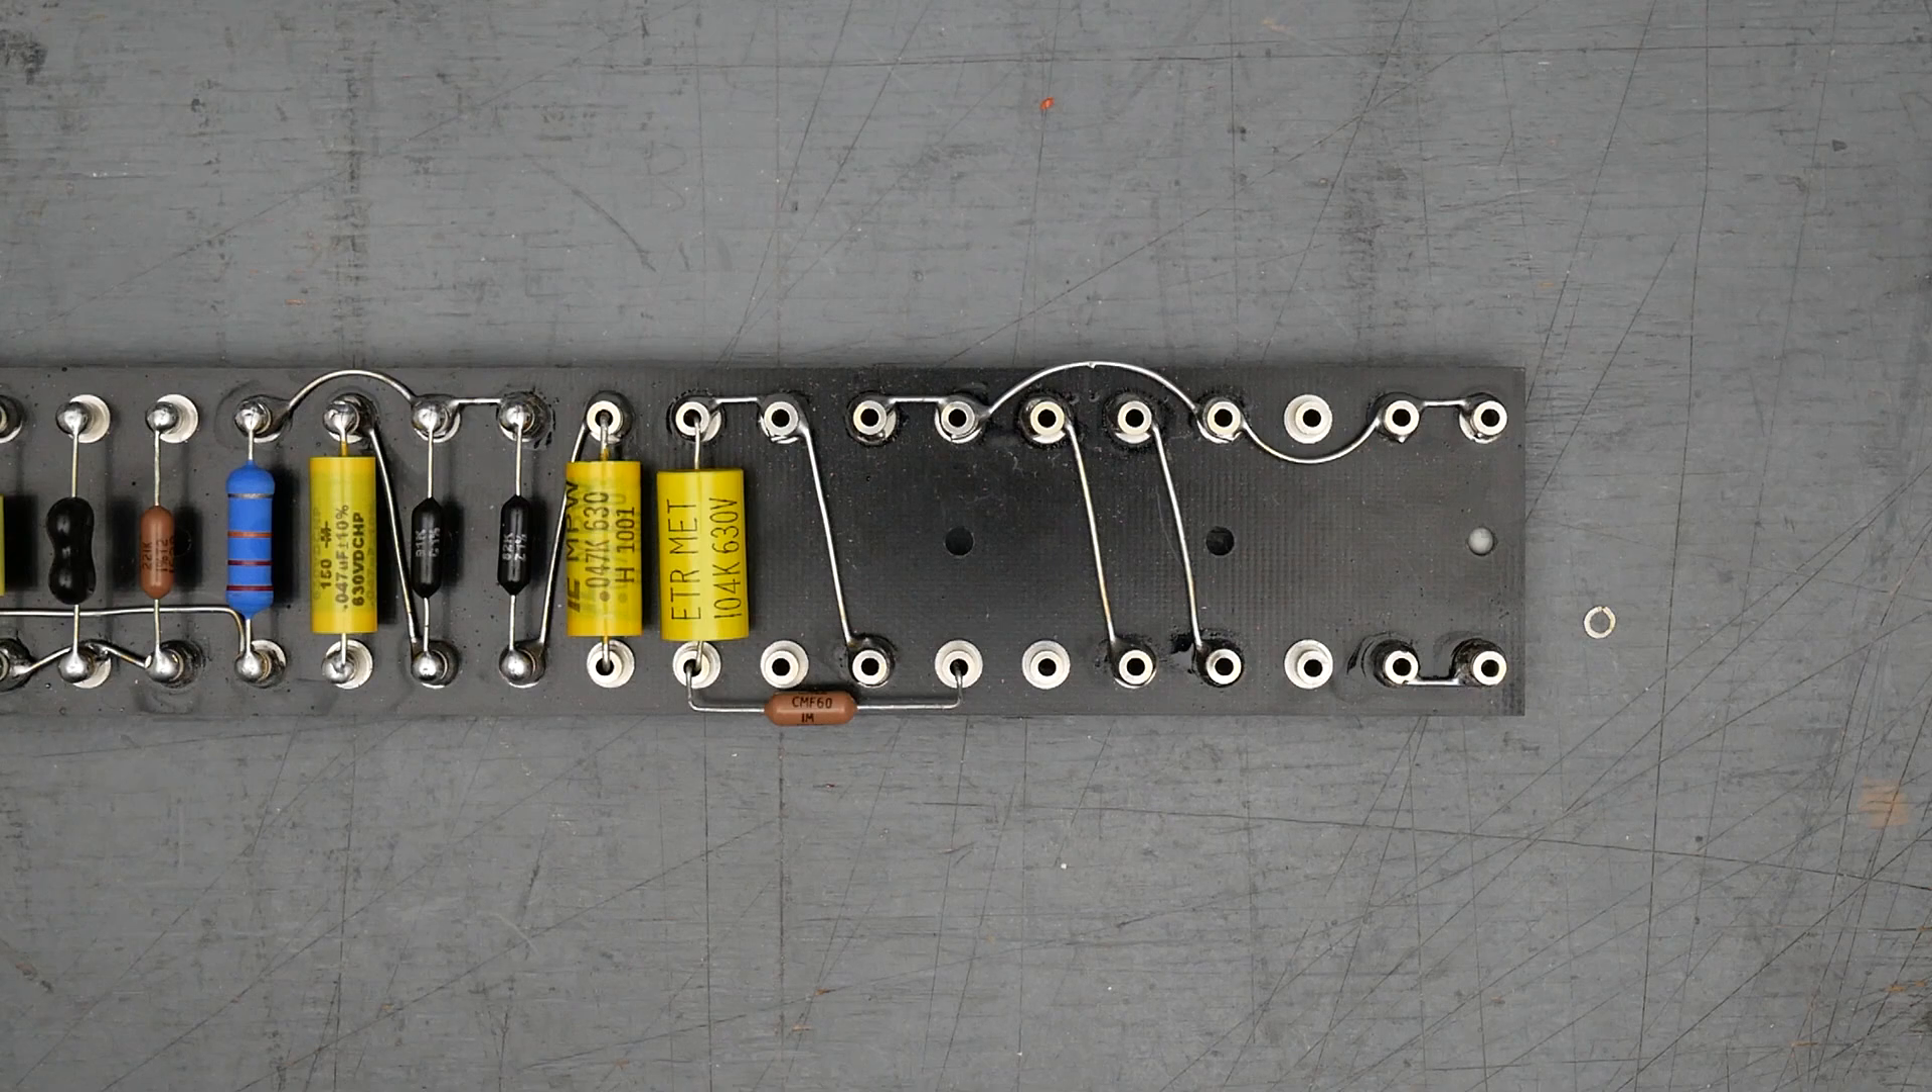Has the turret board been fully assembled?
No.